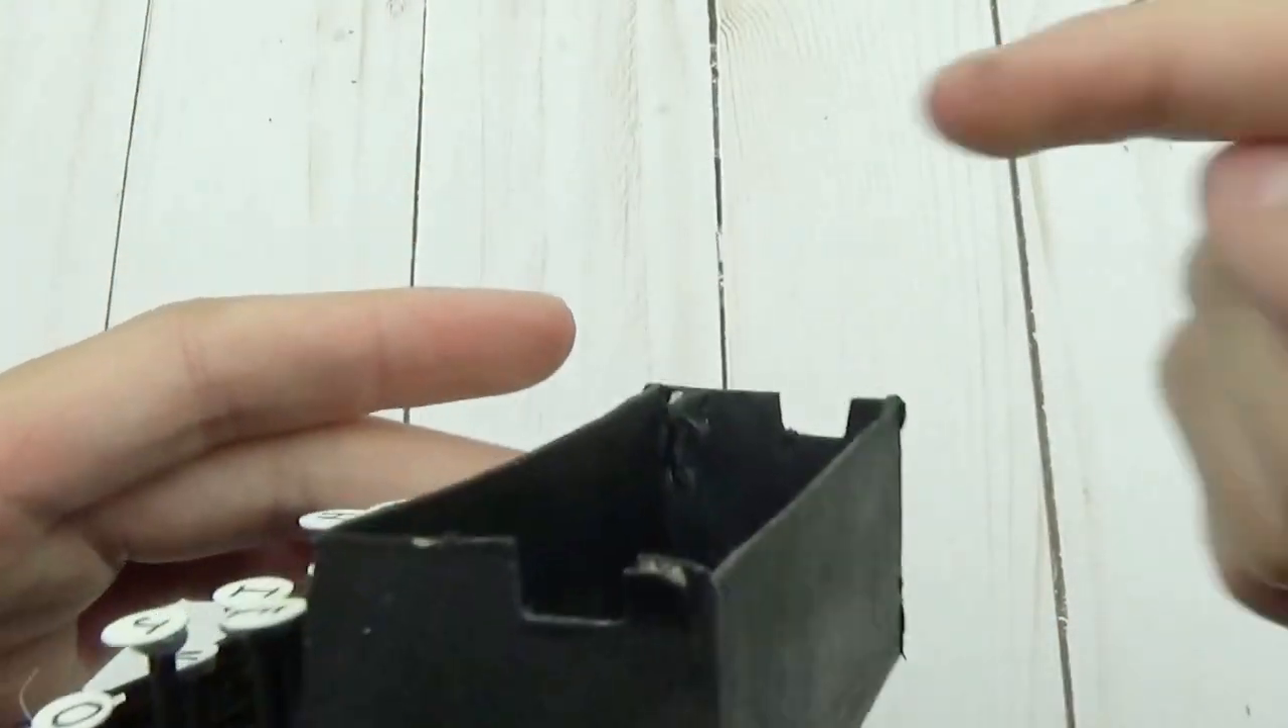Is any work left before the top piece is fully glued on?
Yes.